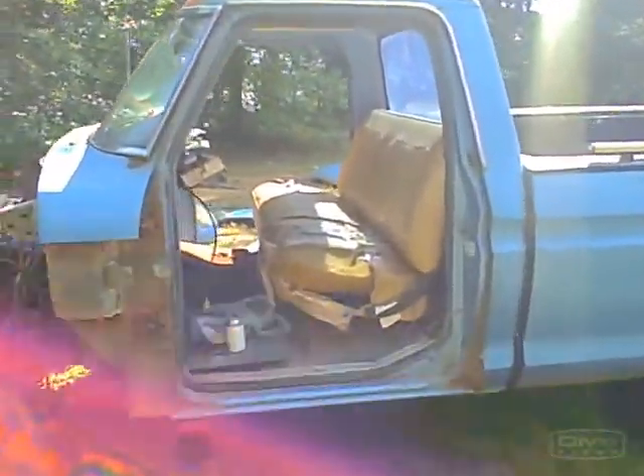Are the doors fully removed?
Yes.